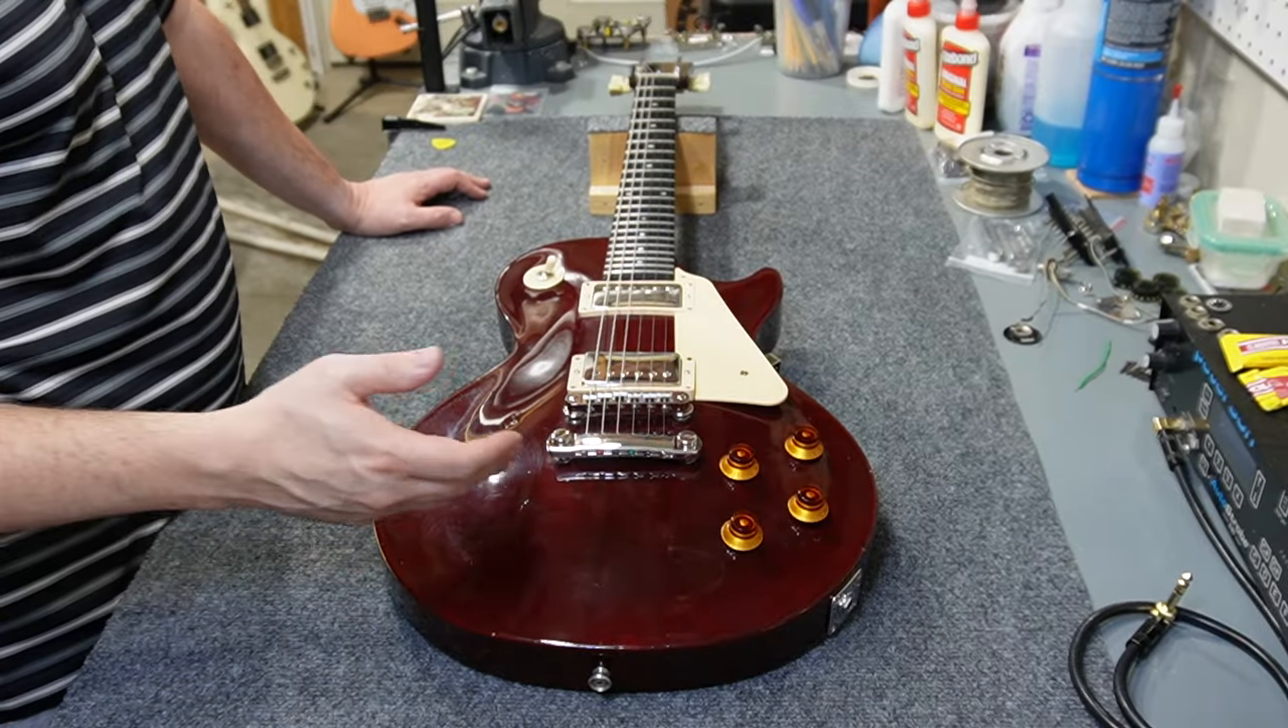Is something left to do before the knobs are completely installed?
No.